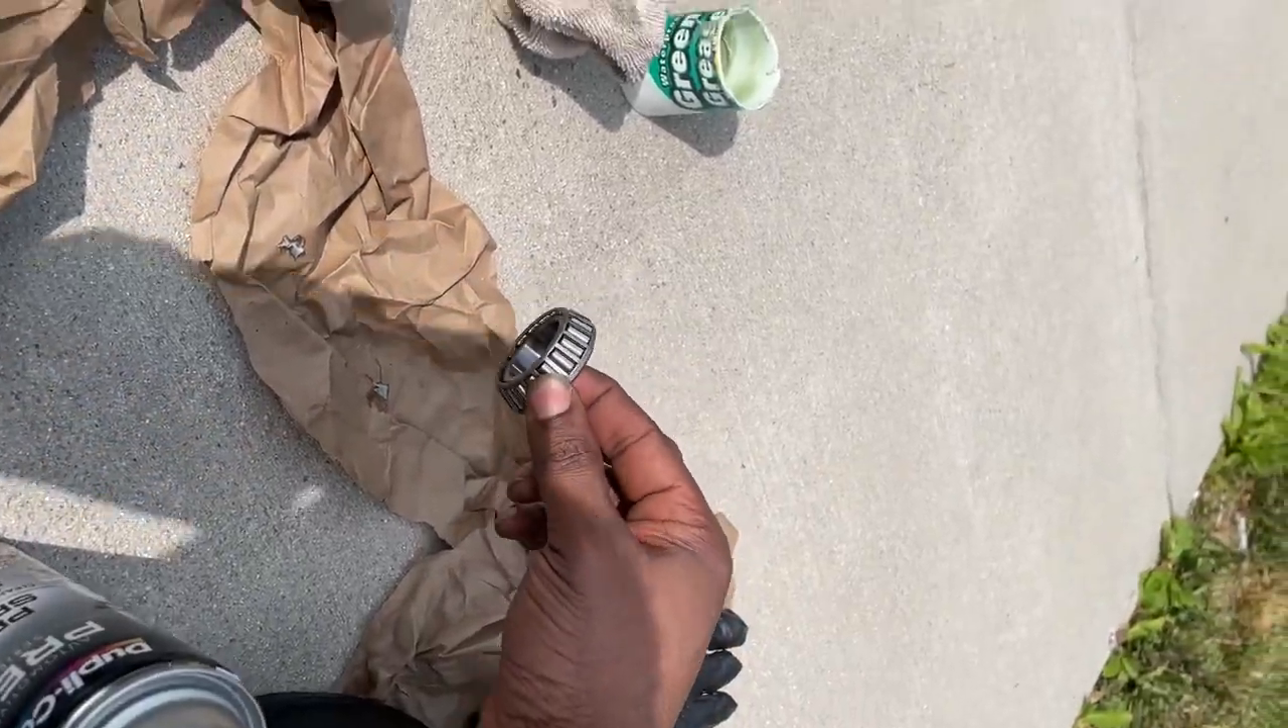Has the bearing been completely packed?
No.